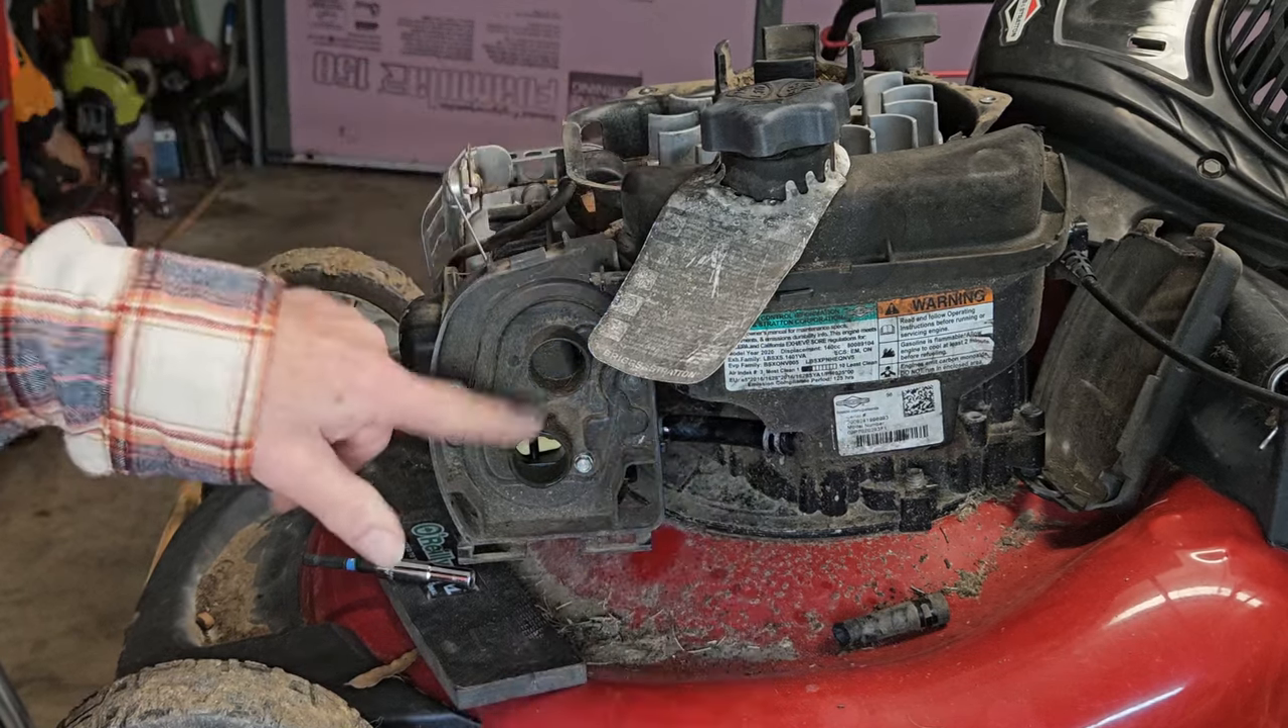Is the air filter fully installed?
No.